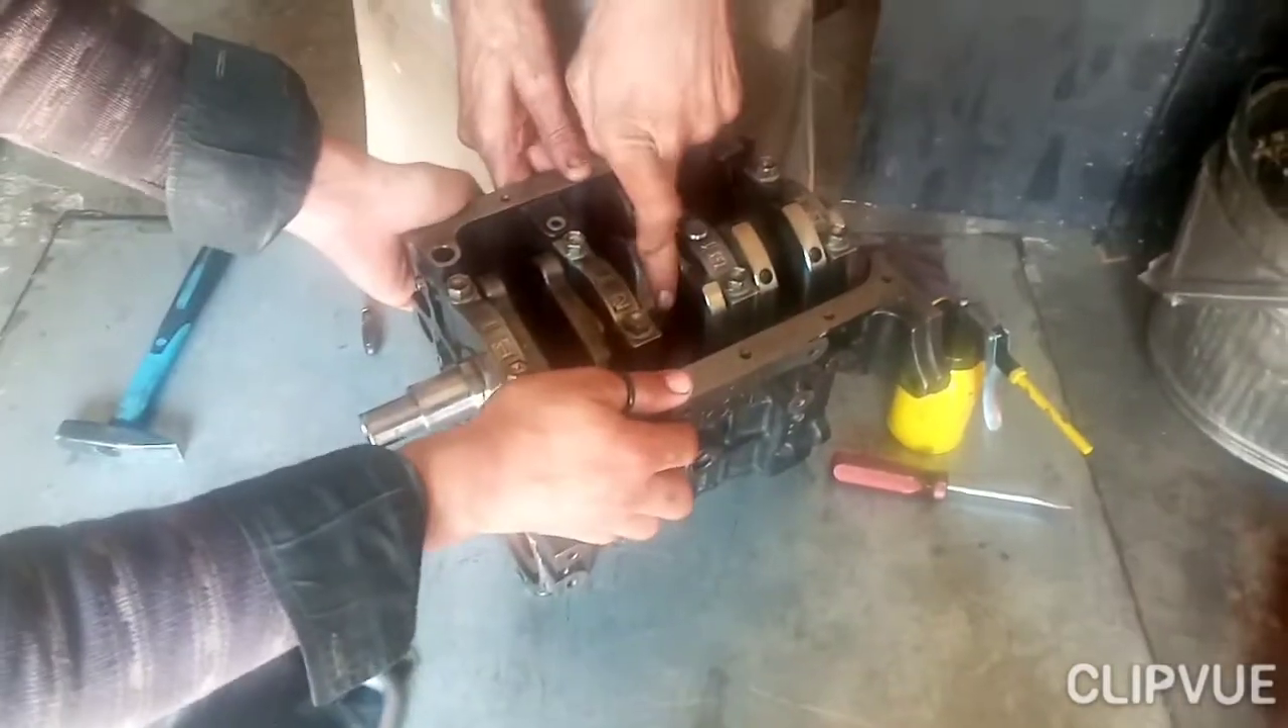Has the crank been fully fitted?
Yes.